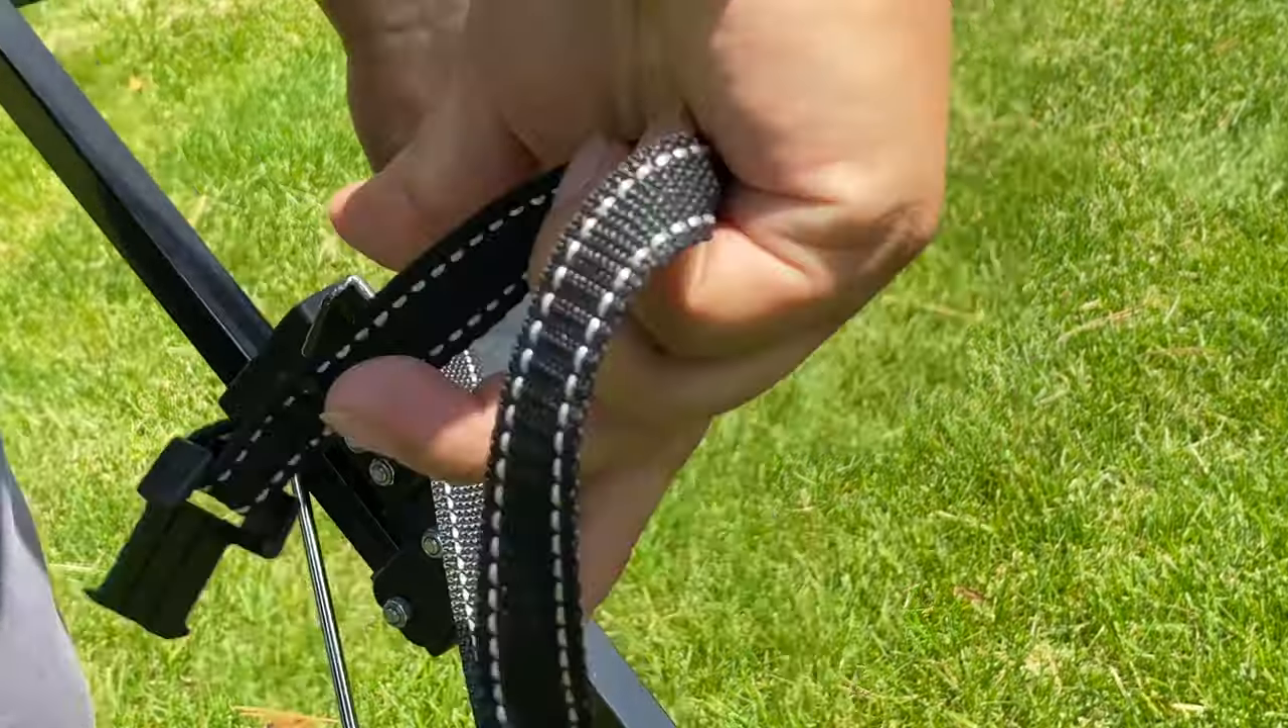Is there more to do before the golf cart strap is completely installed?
Yes.